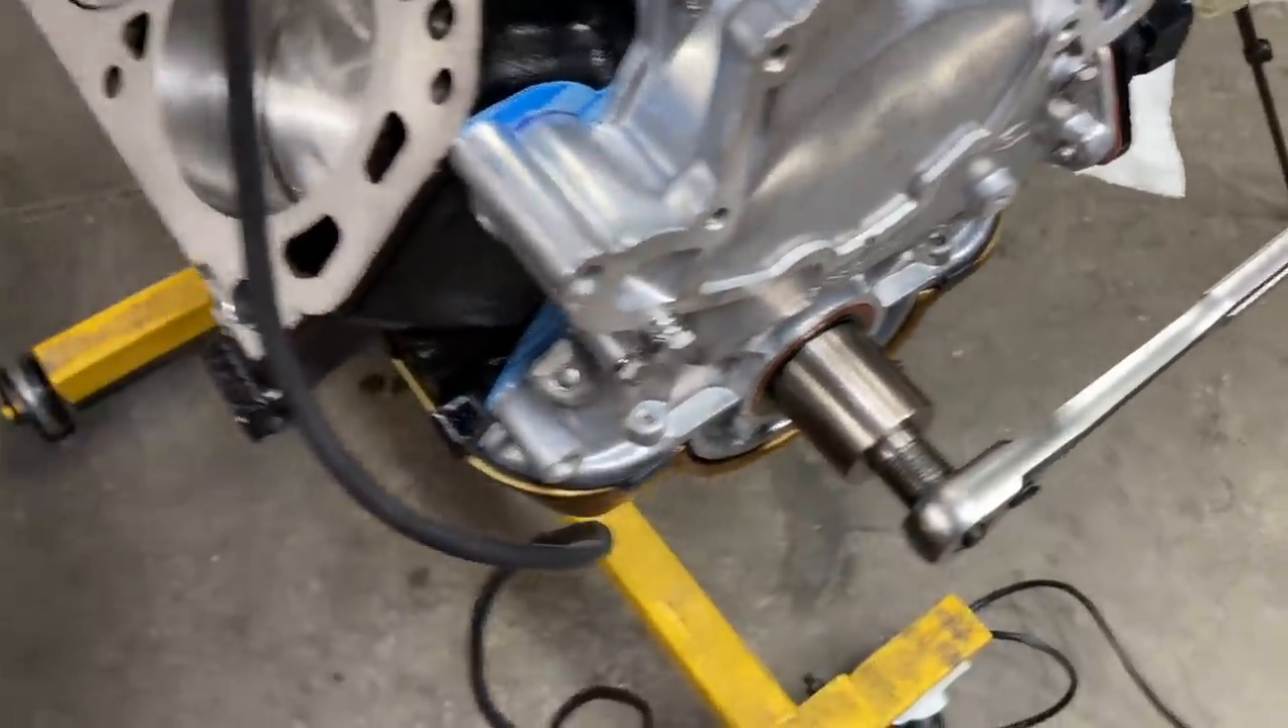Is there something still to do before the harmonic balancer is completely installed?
Yes.